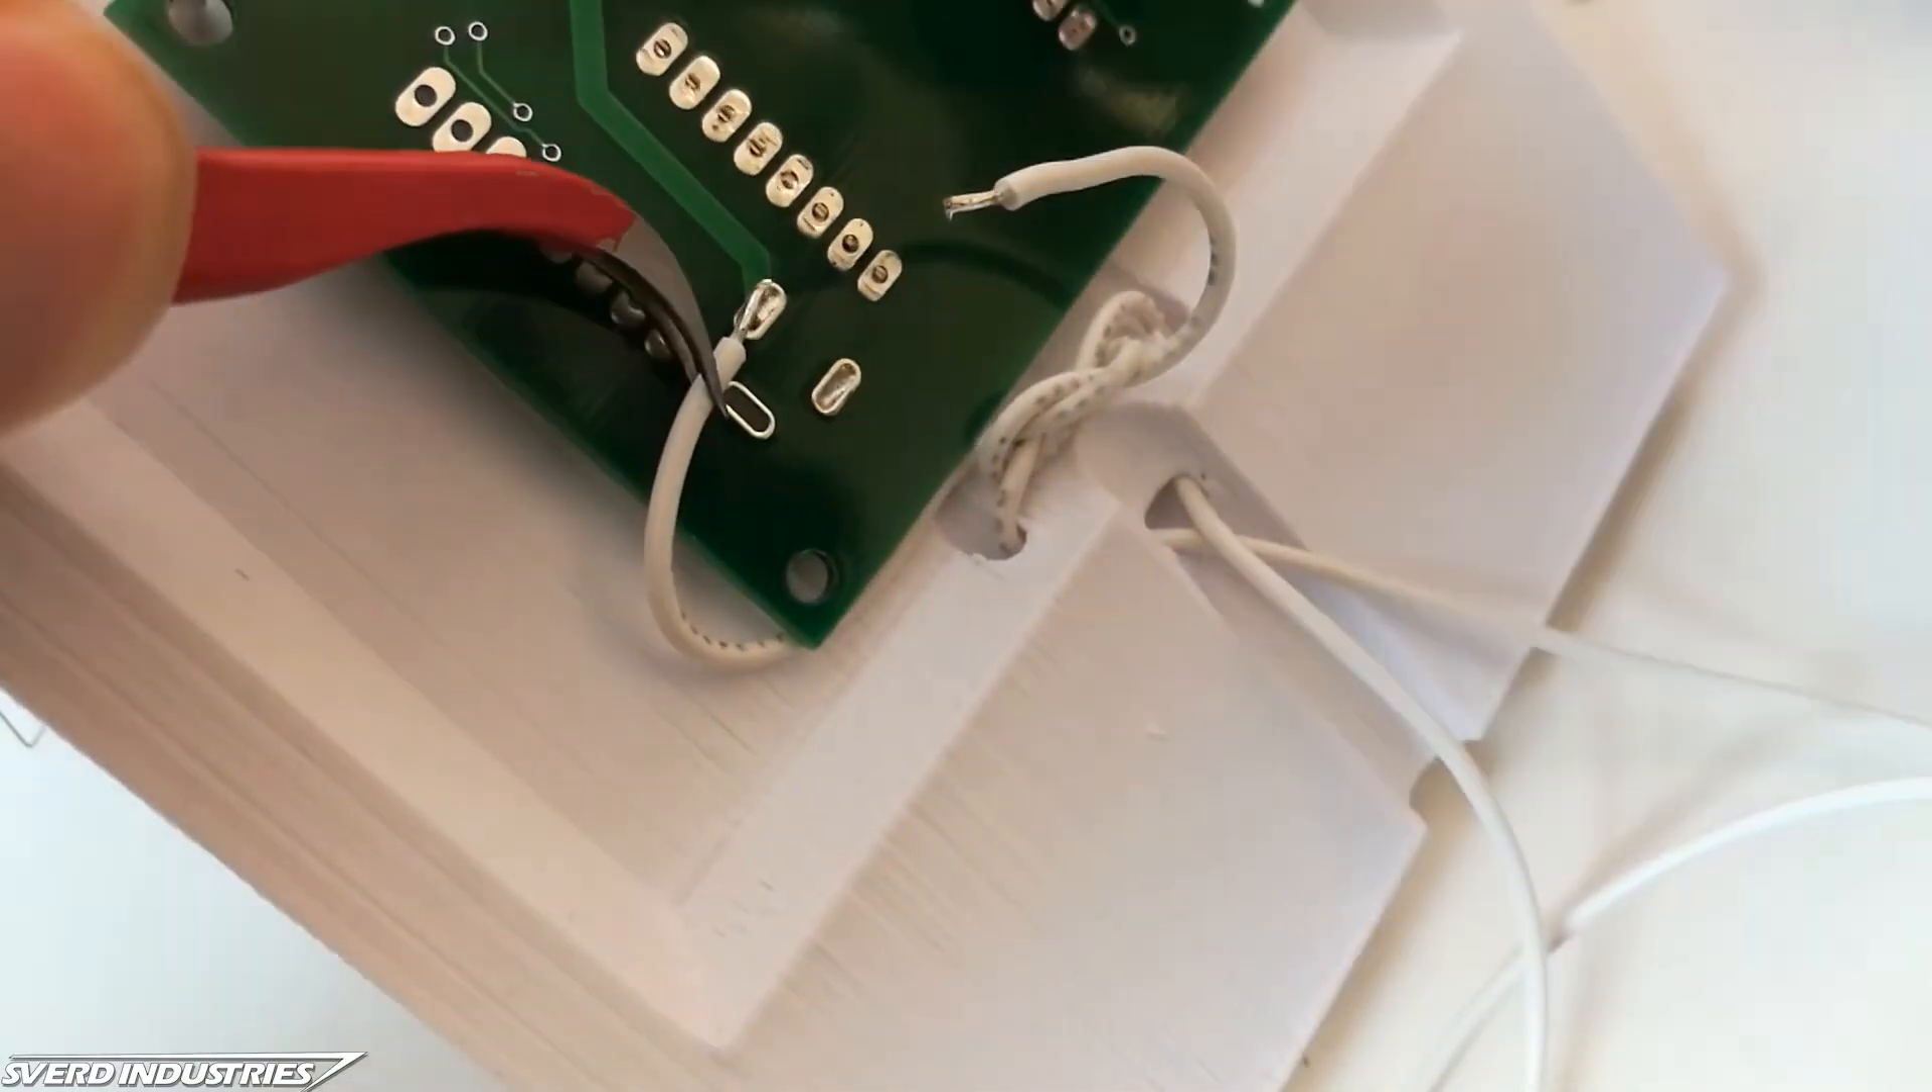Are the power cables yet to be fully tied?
No.